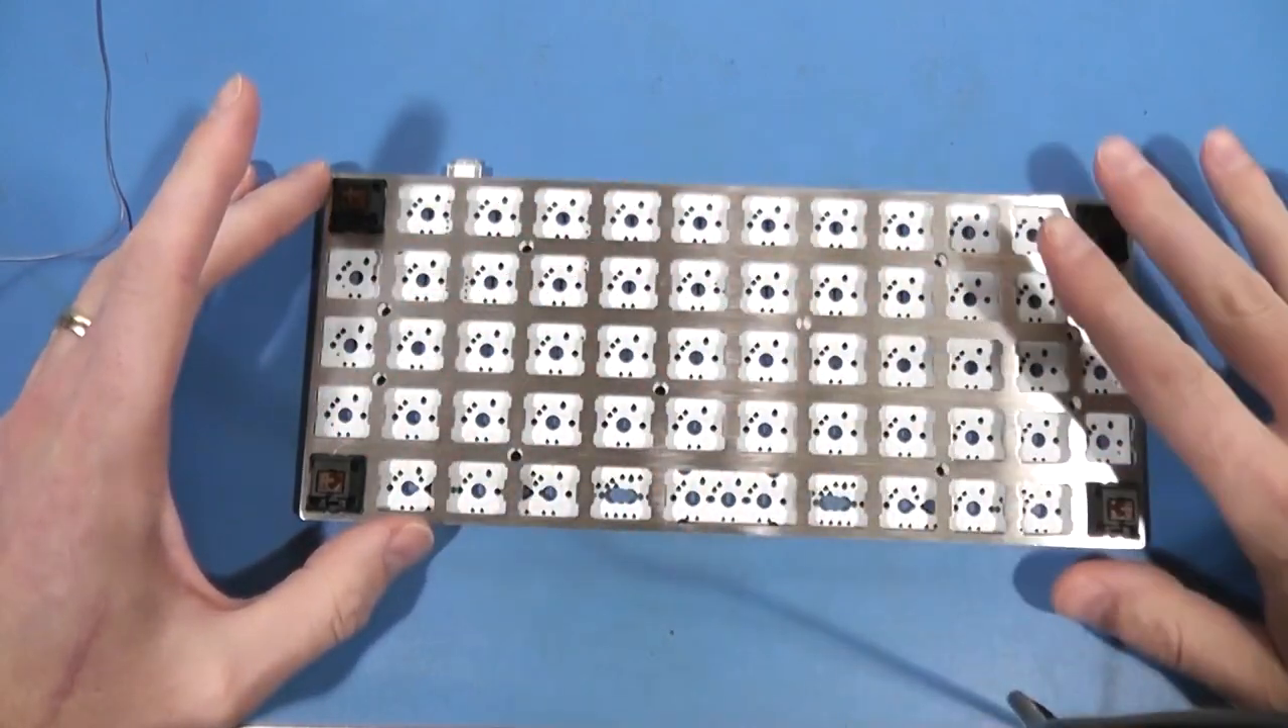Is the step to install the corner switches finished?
Yes.